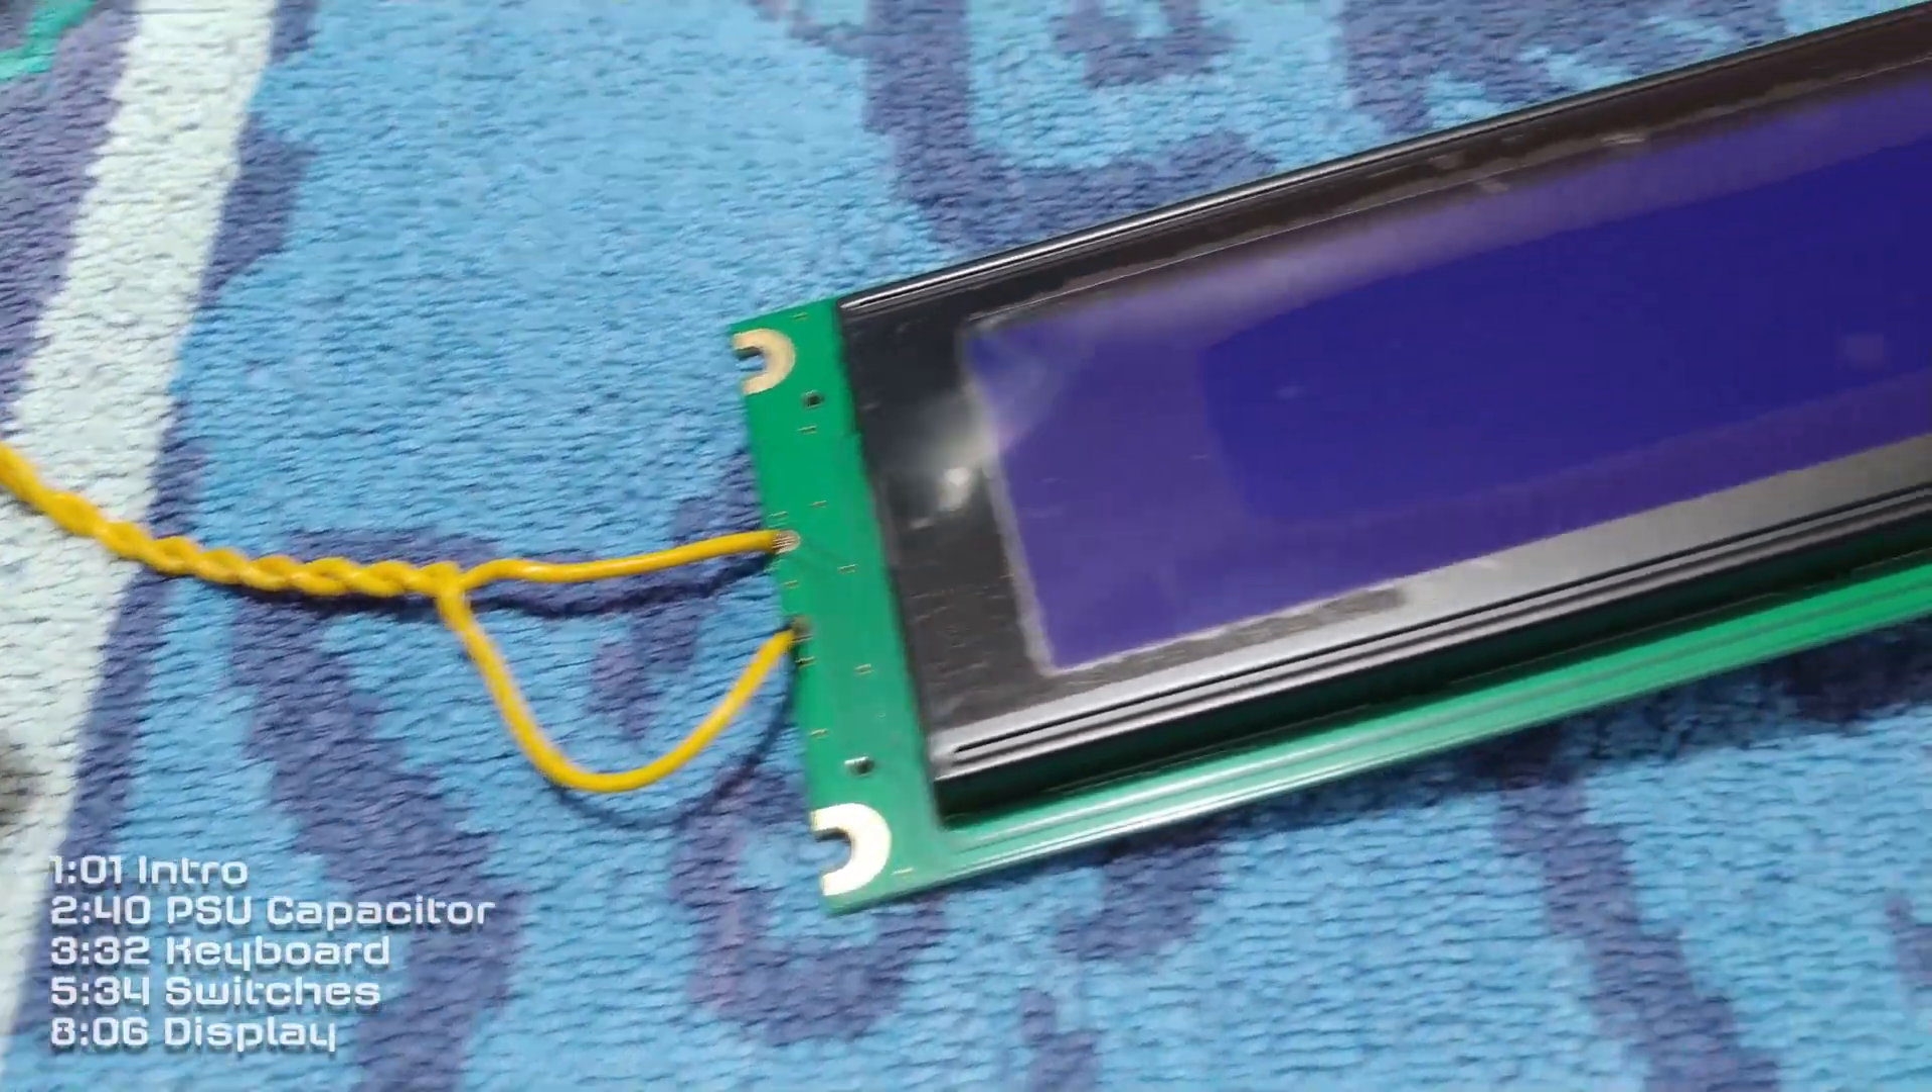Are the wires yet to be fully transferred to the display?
No.